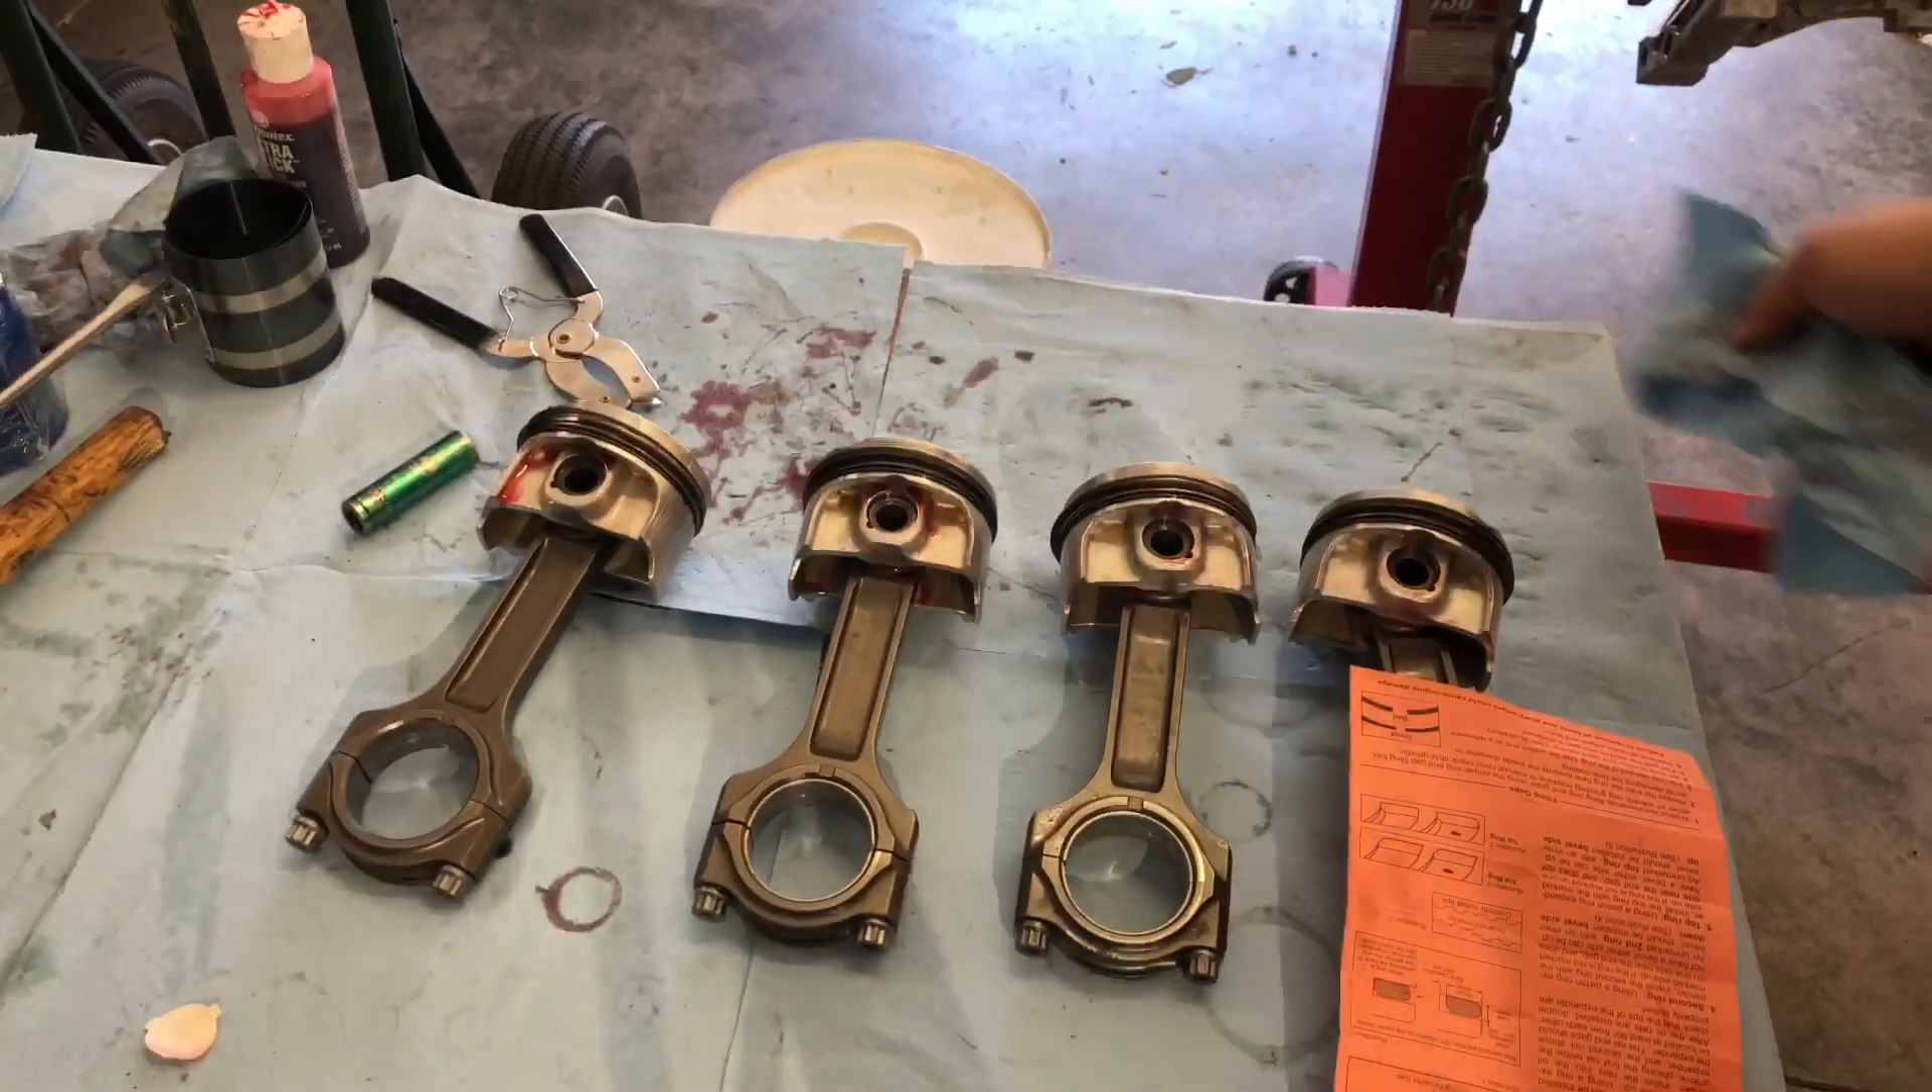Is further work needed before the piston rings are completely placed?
No.